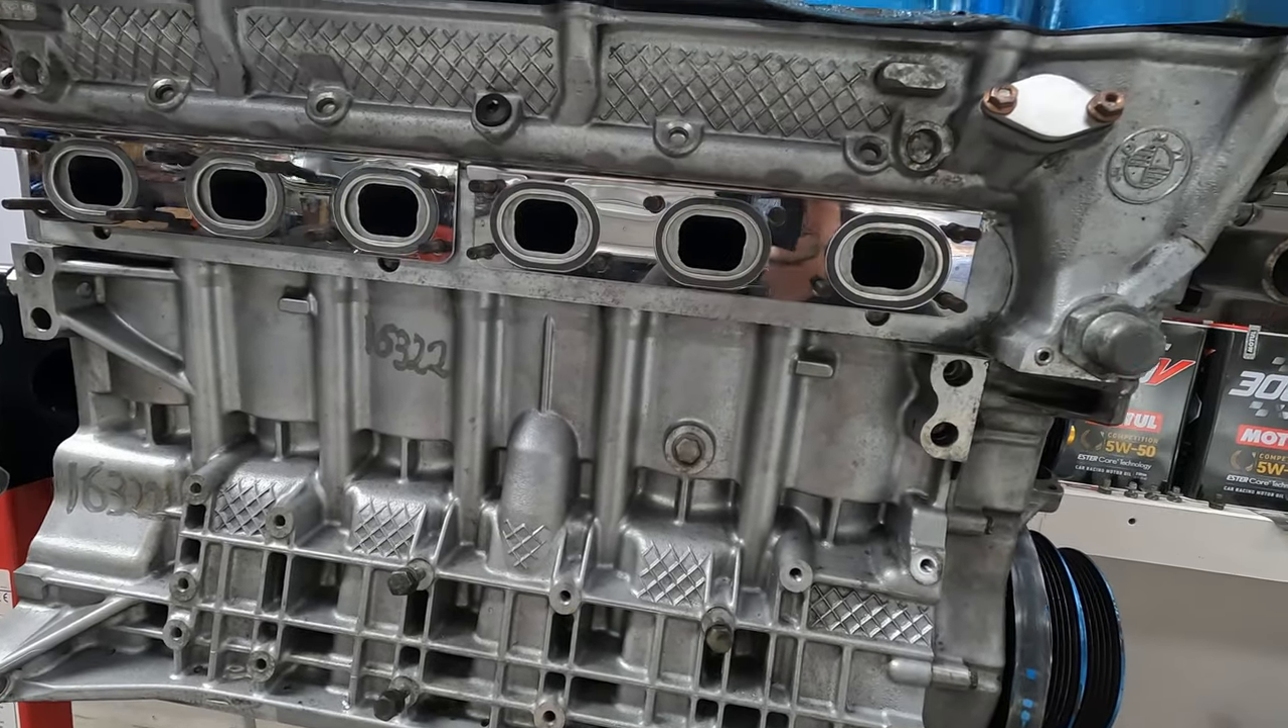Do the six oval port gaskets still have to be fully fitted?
No.